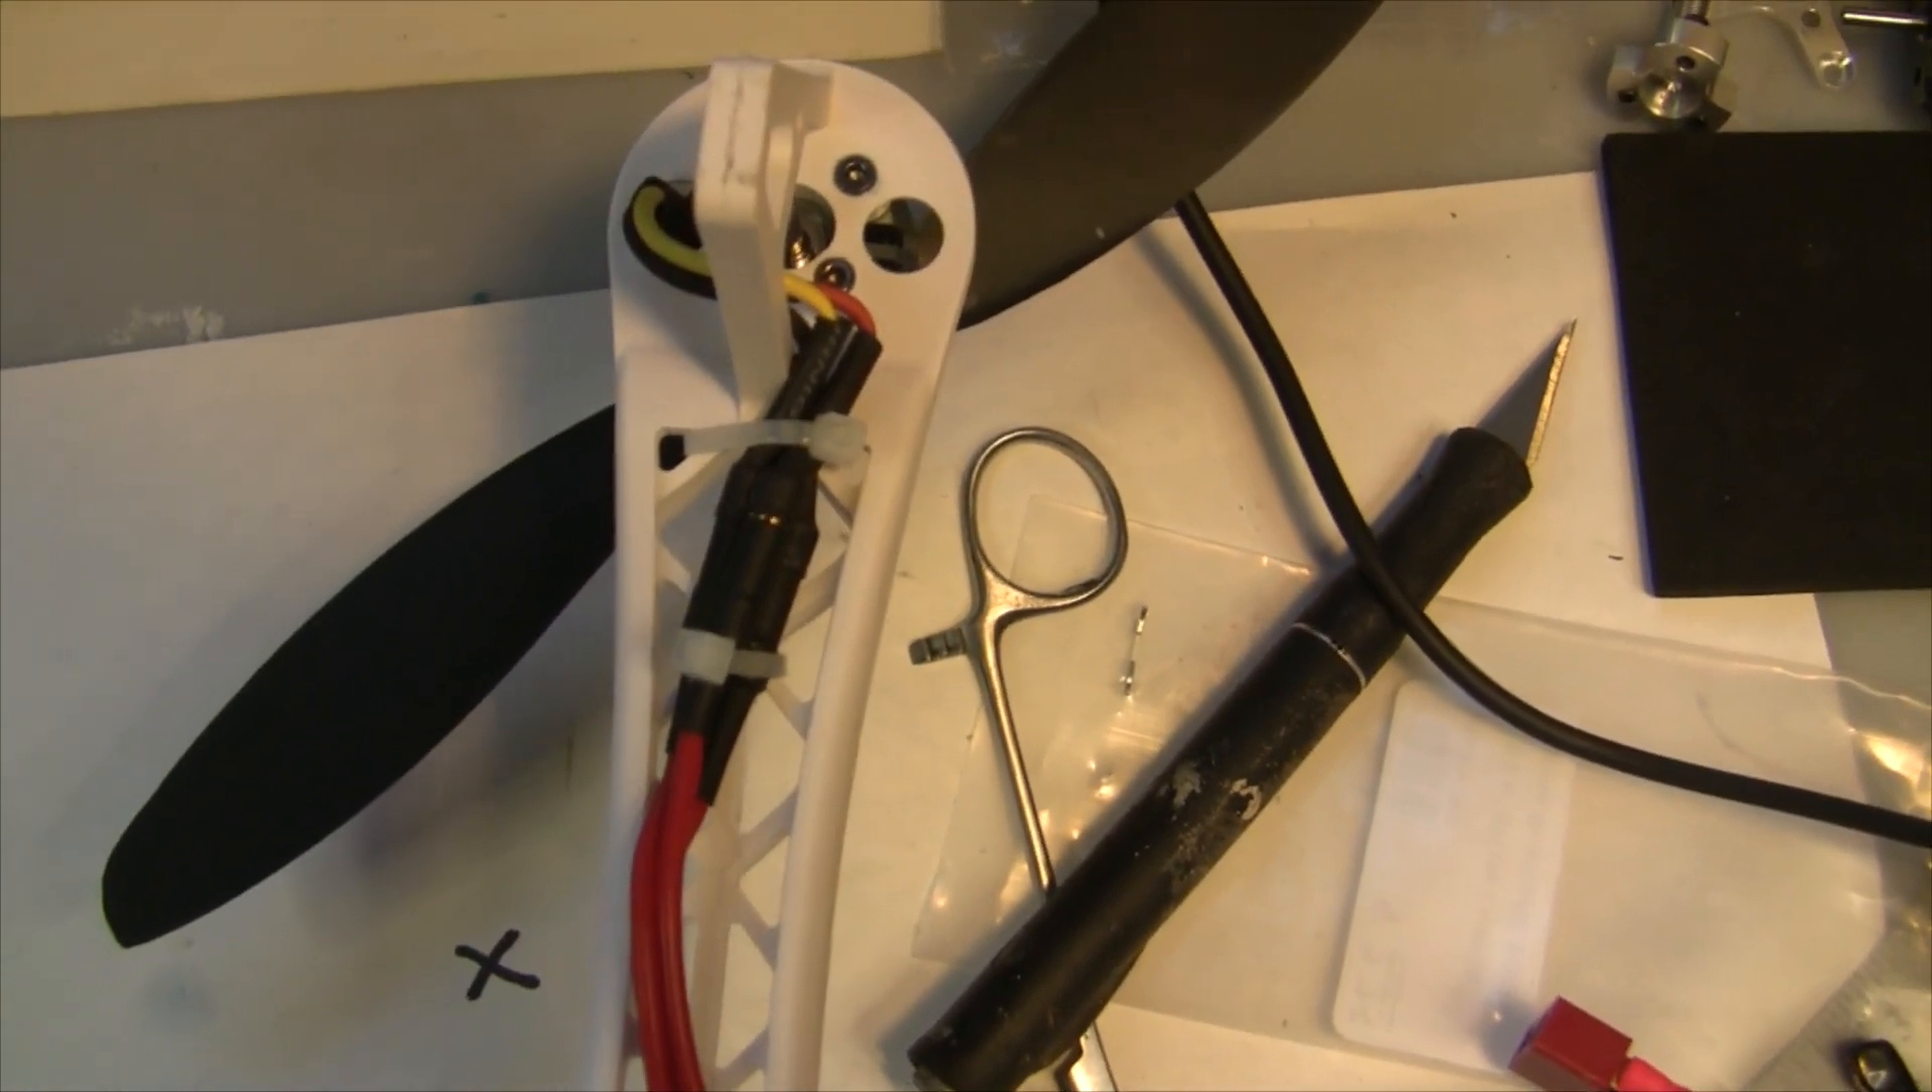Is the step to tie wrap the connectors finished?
Yes.